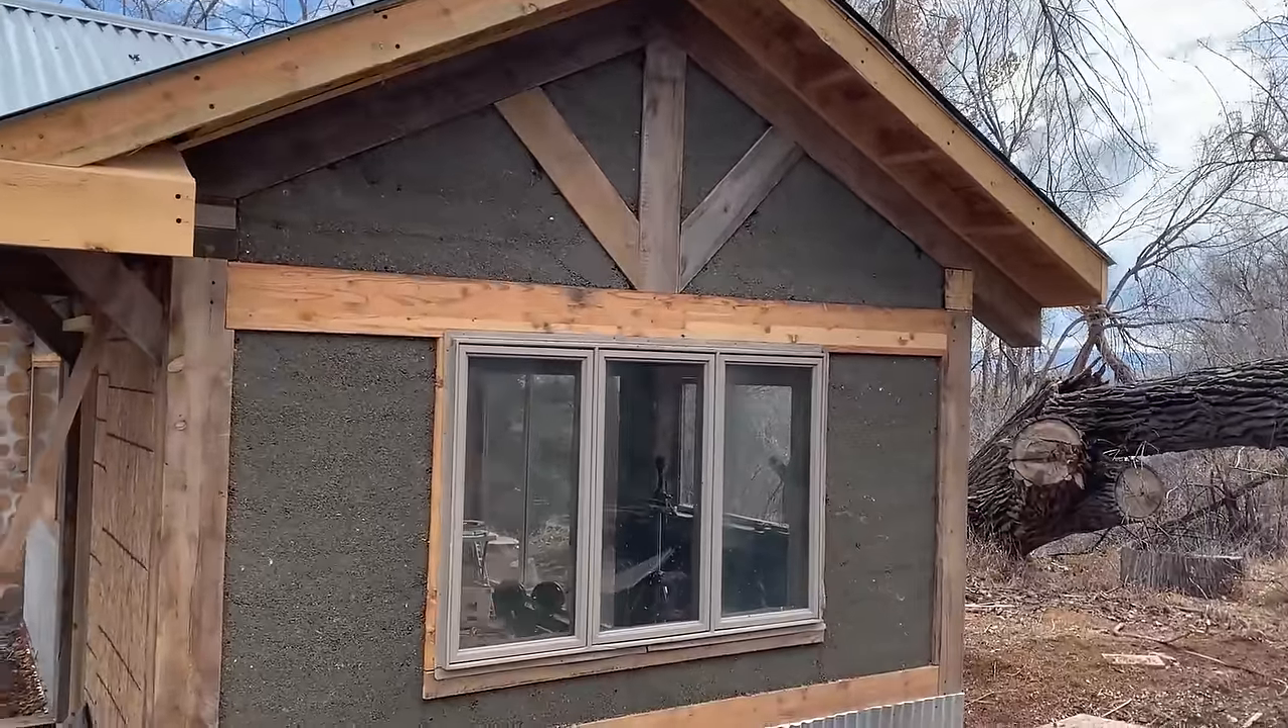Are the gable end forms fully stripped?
Yes.